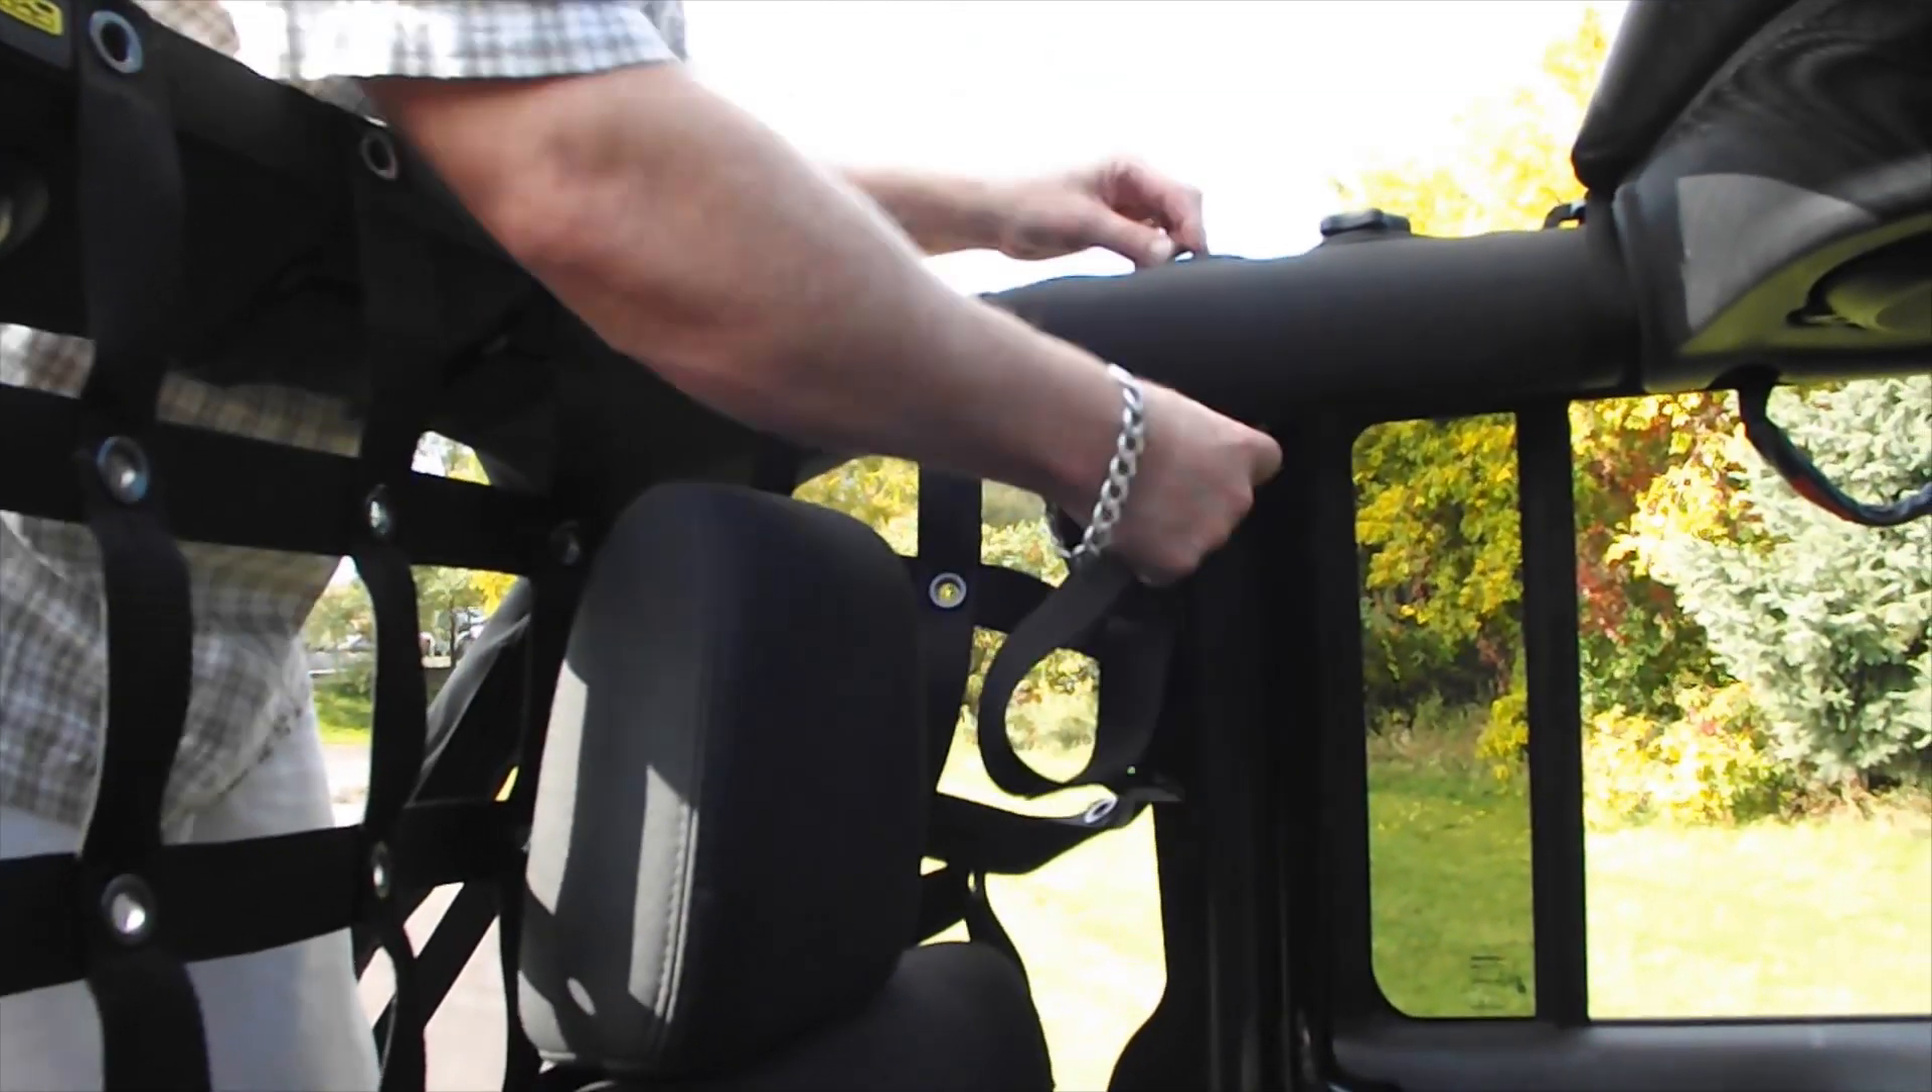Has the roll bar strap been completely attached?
No.